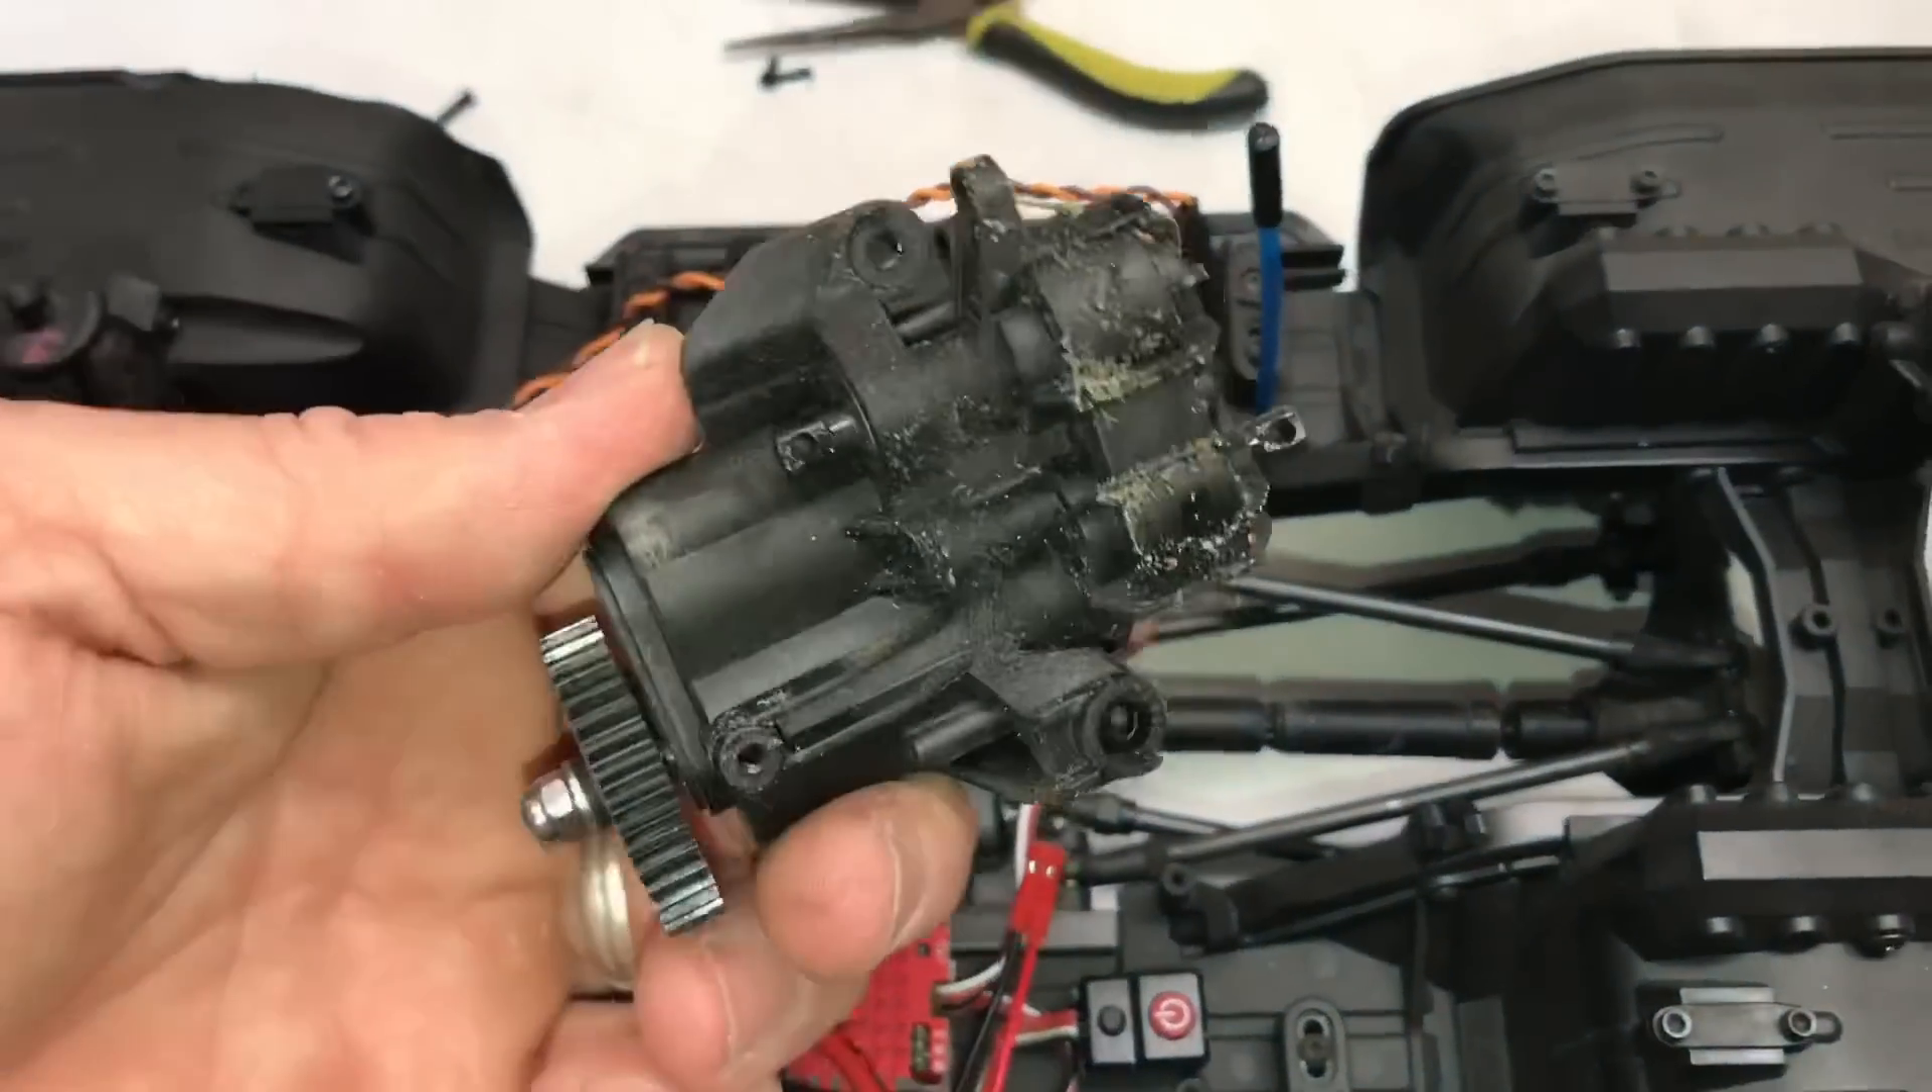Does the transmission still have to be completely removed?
No.